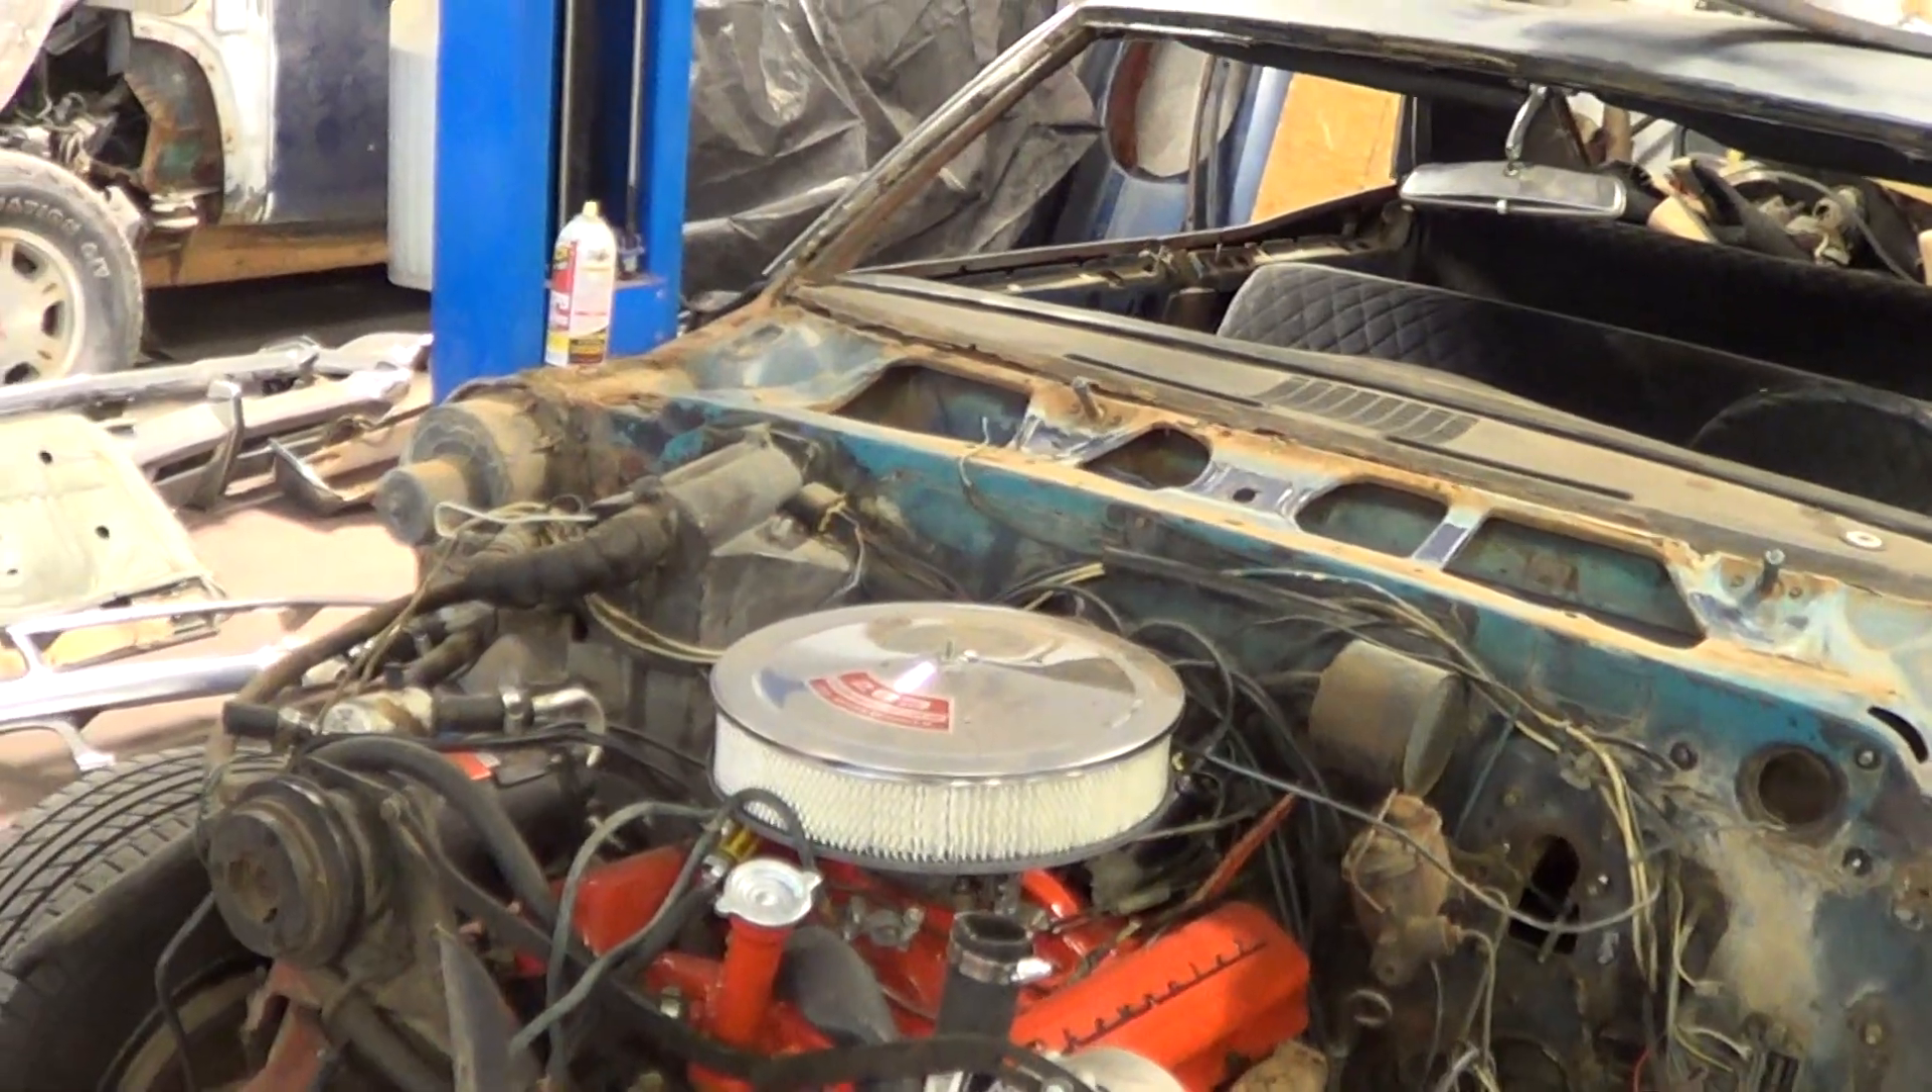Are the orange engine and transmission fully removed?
No.